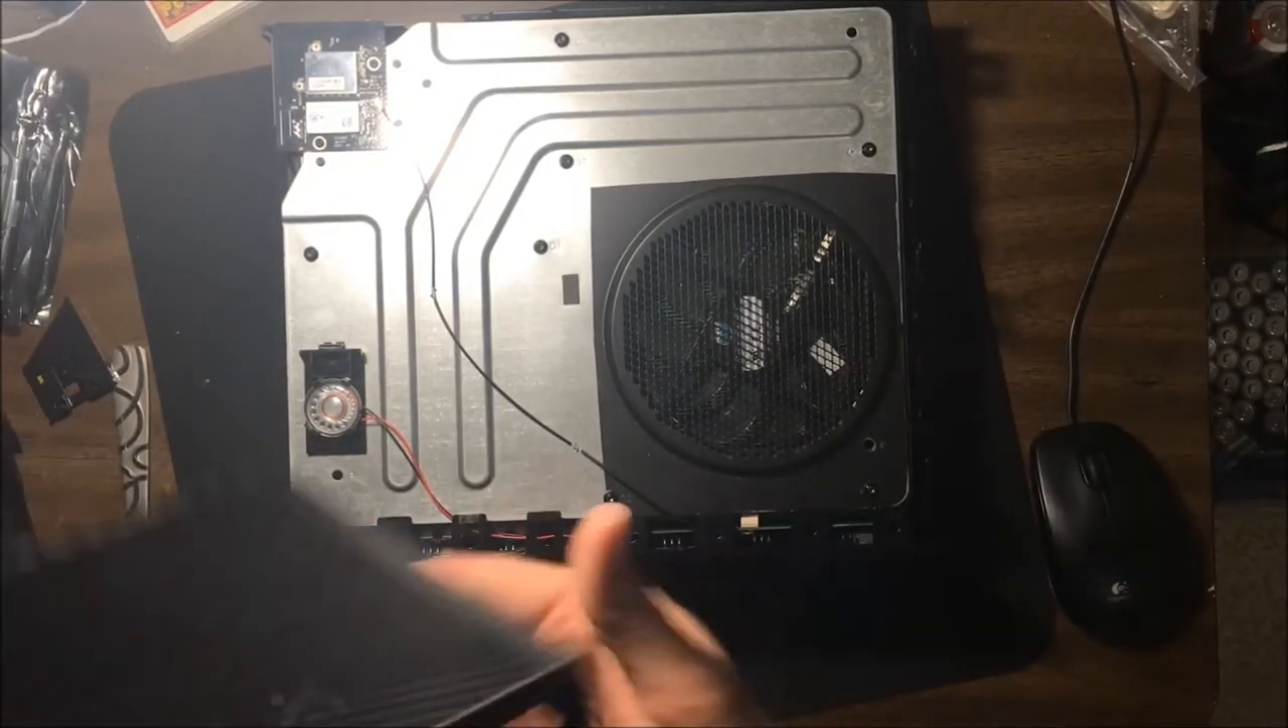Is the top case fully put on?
No.